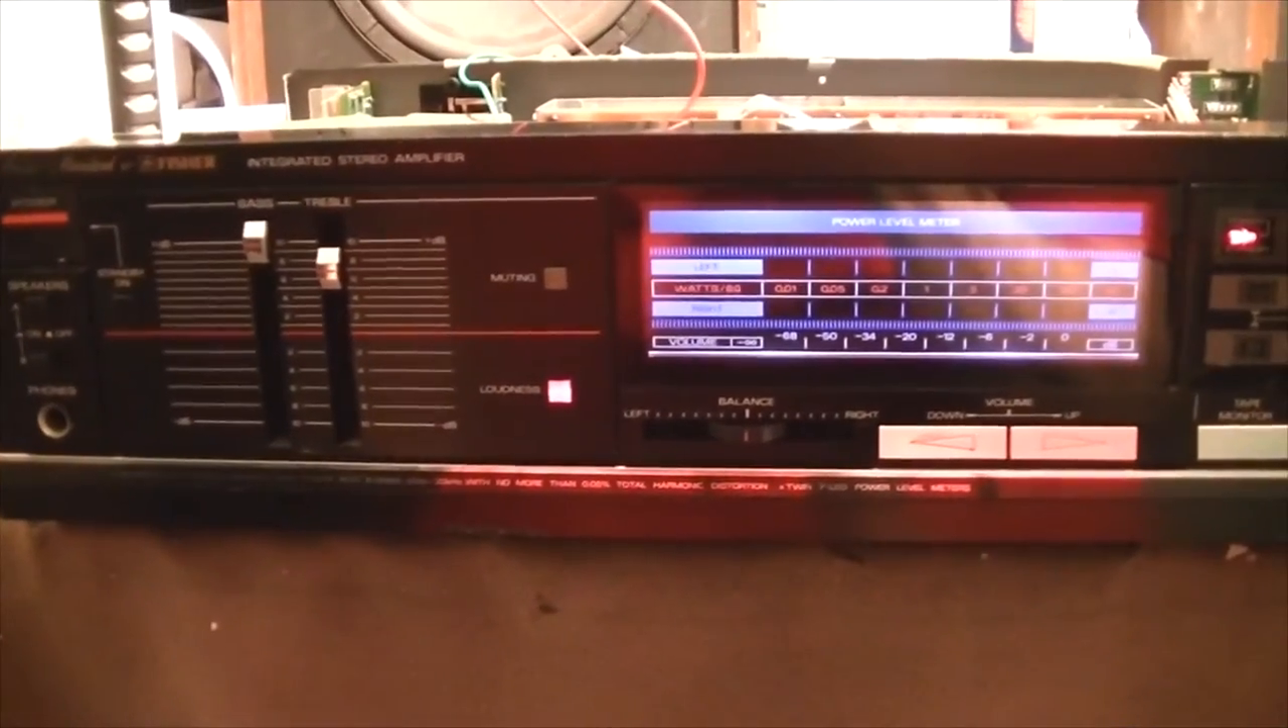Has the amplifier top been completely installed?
No.